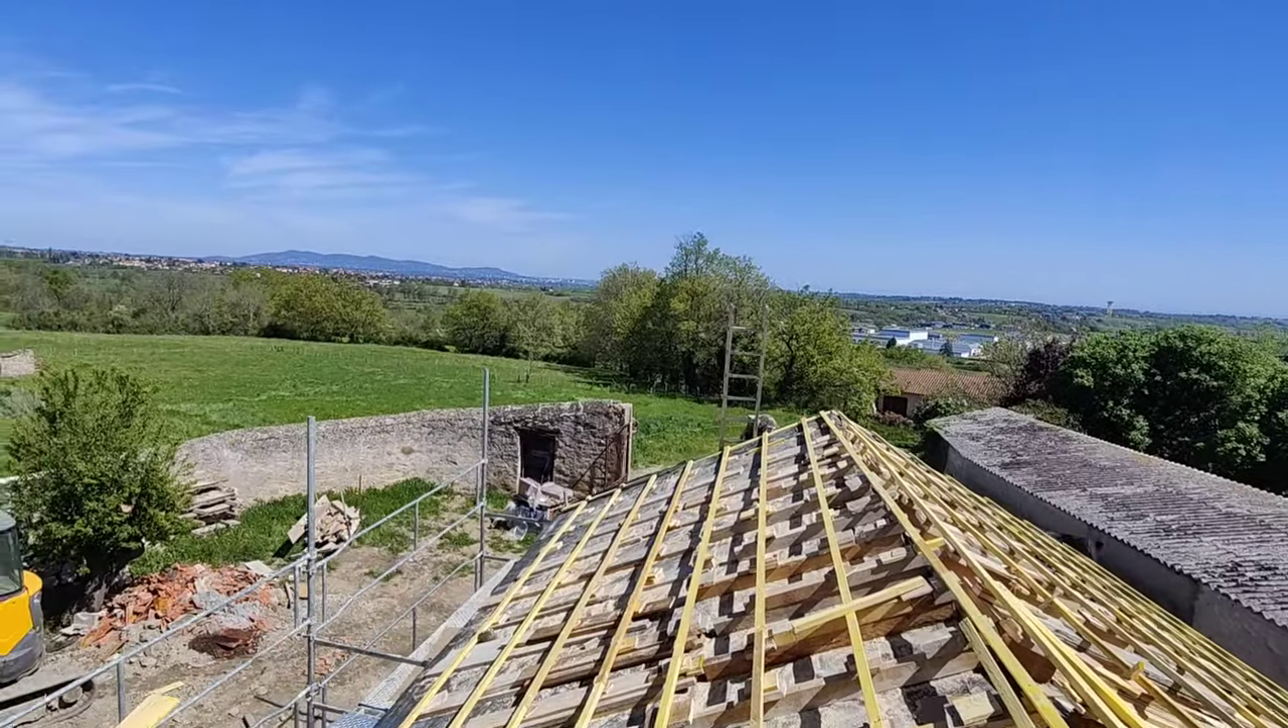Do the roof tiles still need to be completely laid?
Yes.